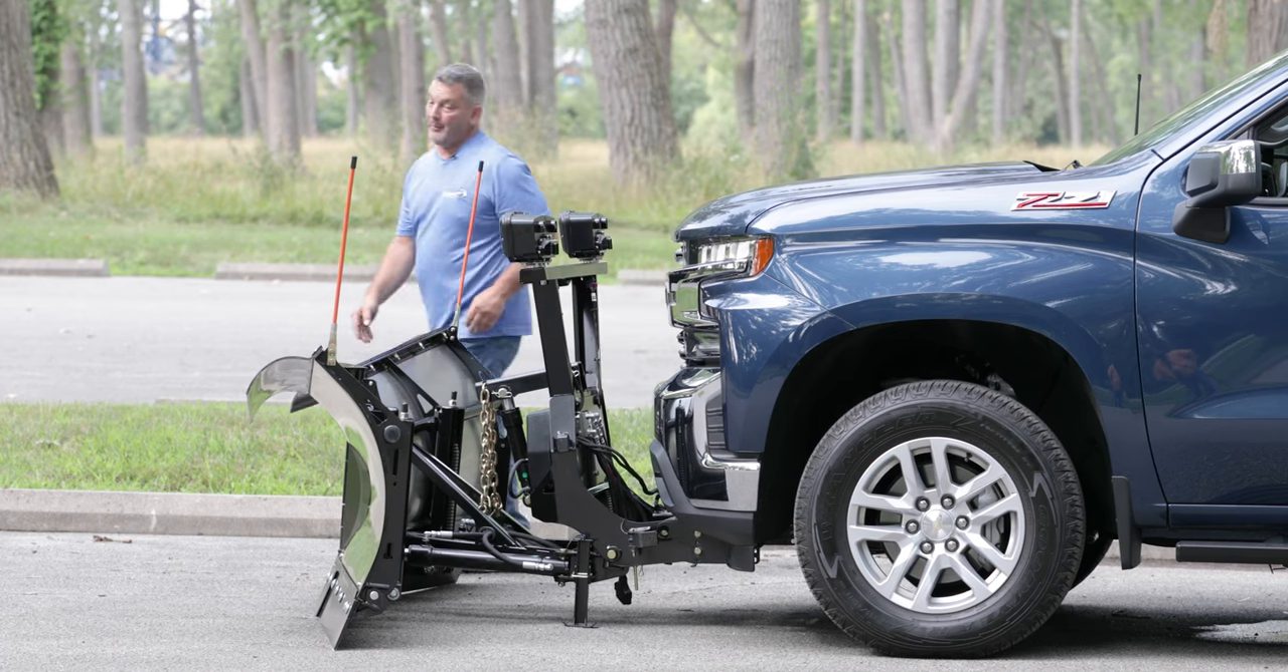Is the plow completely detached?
No.